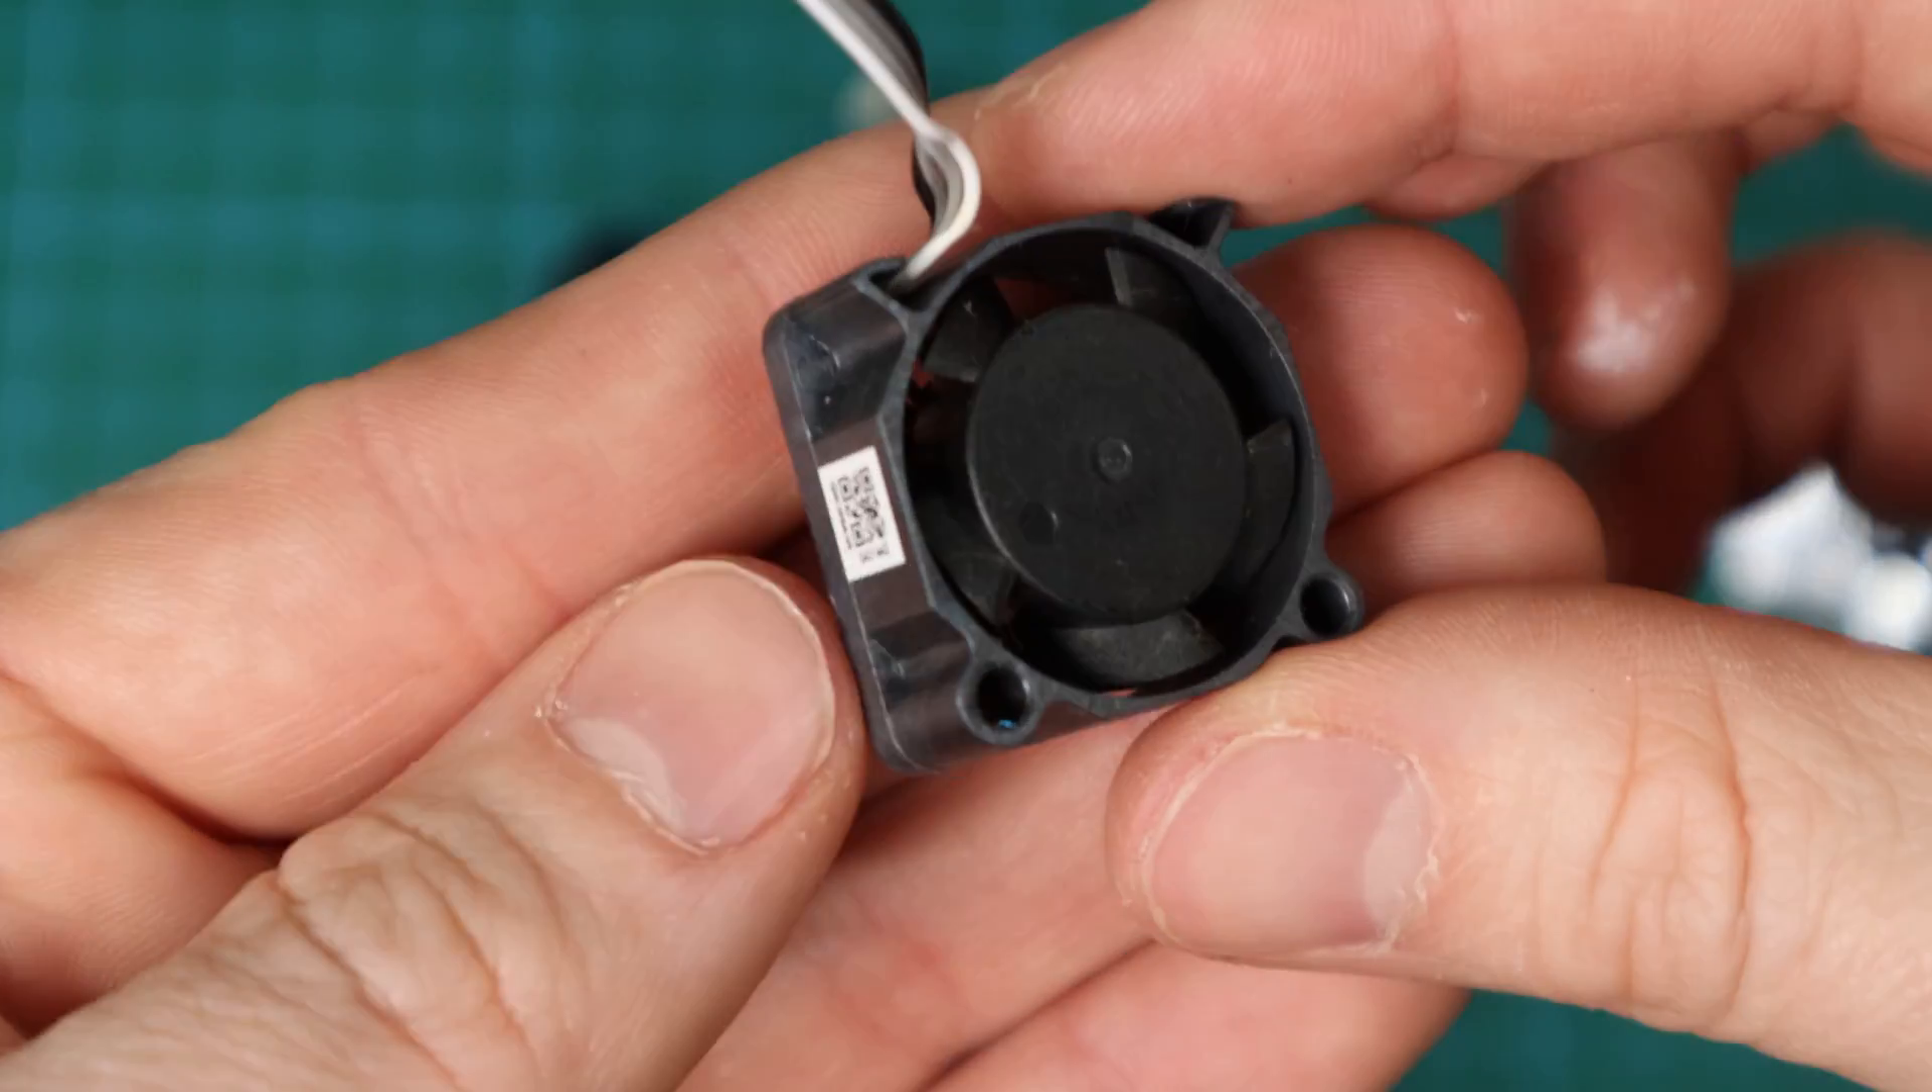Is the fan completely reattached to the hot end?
No.